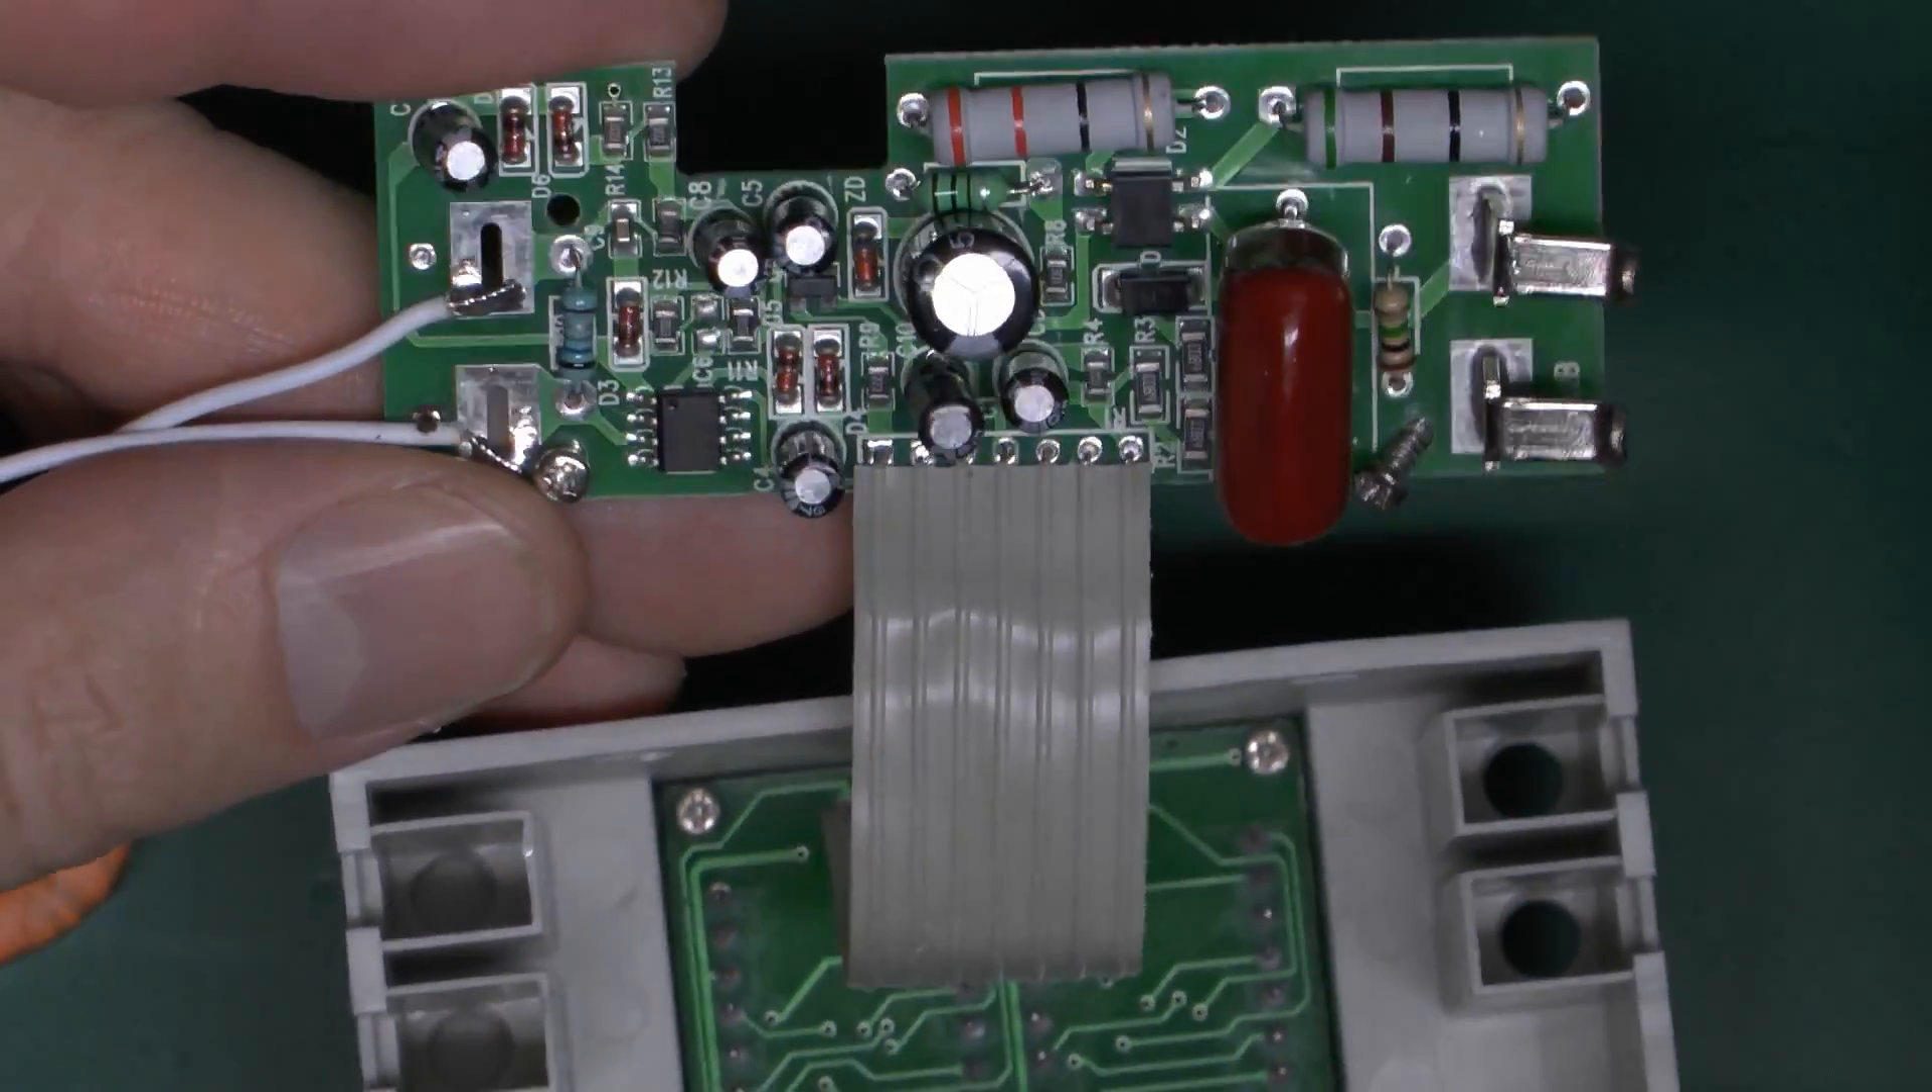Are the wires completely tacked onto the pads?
Yes.